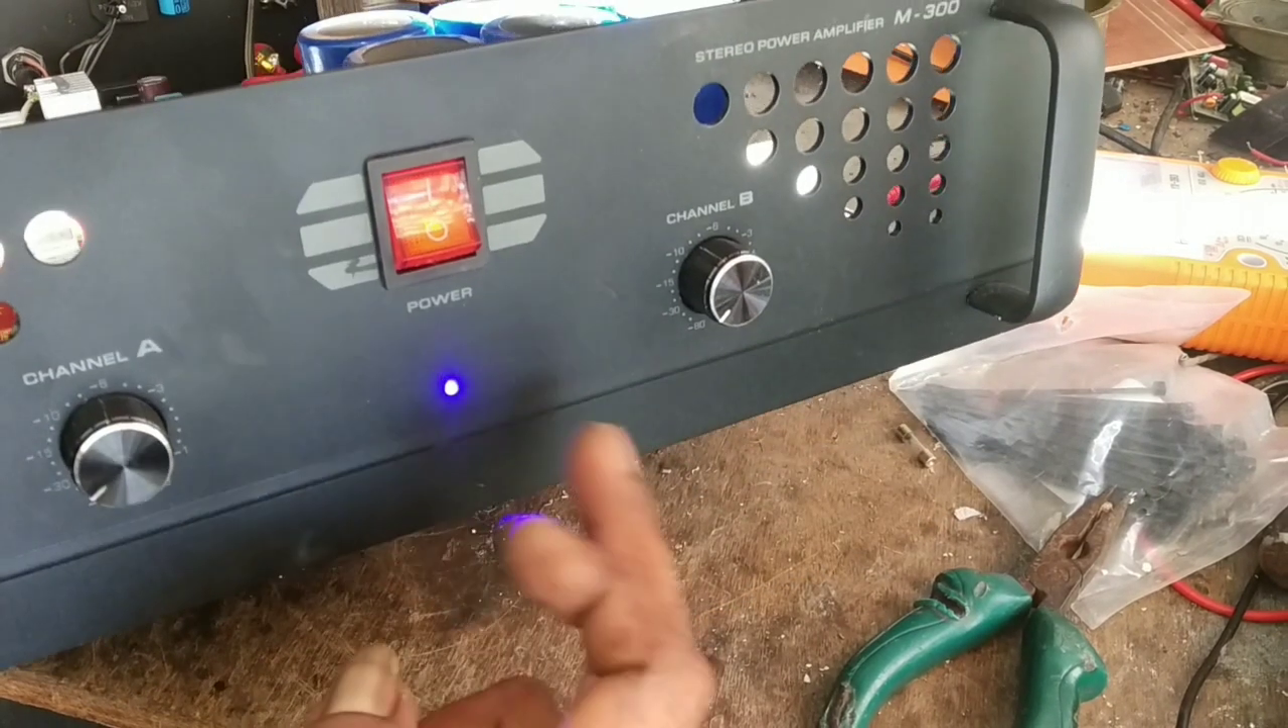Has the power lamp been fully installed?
Yes.